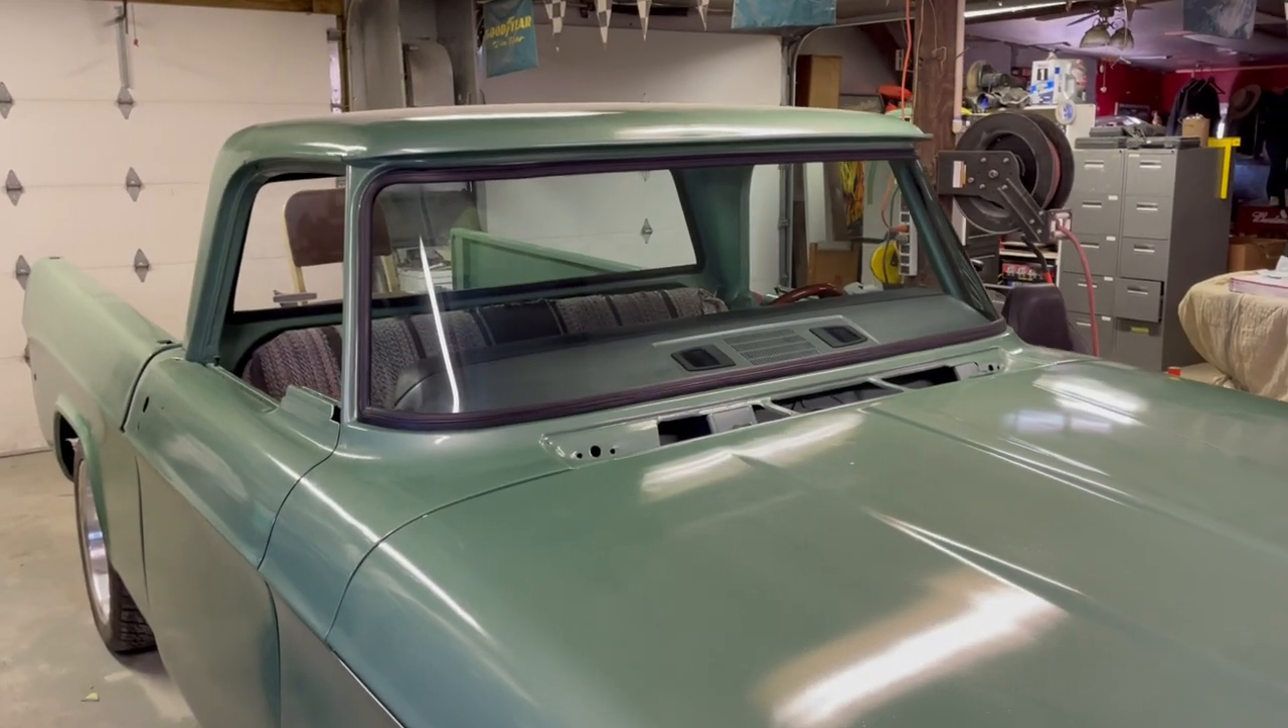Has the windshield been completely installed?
Yes.